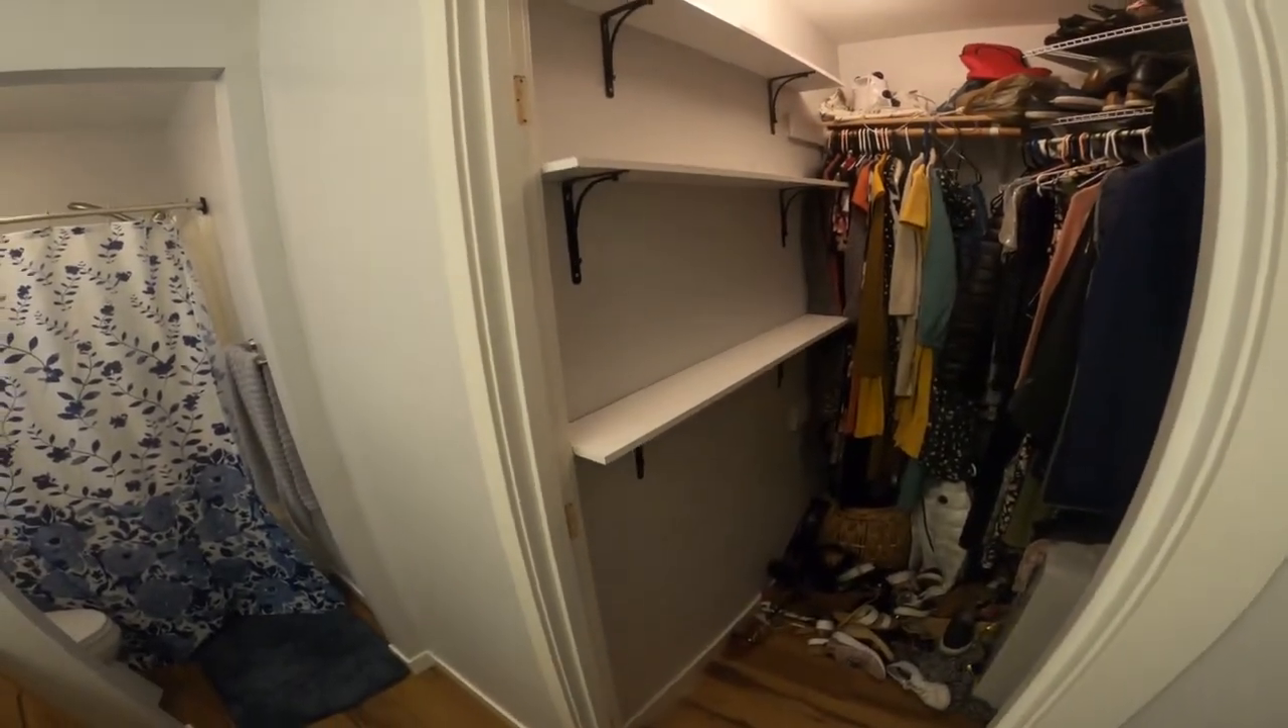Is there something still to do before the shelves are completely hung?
No.